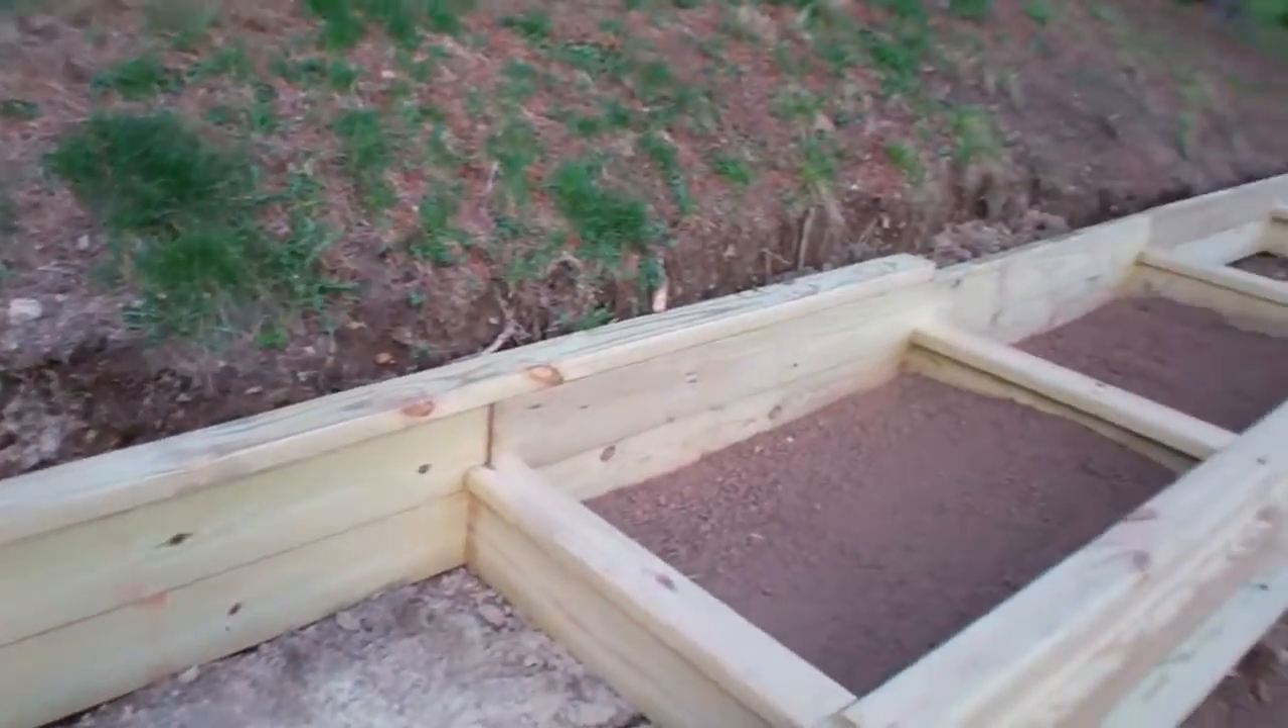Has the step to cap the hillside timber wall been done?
No.